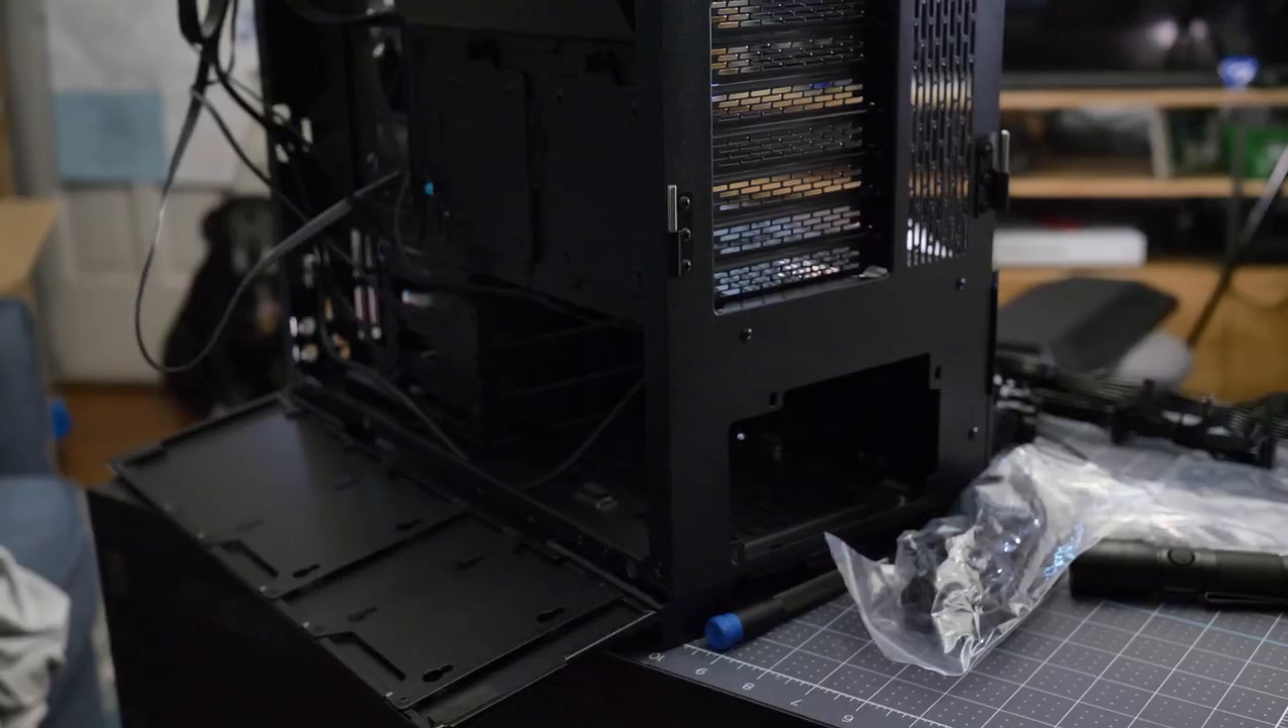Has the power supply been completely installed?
No.